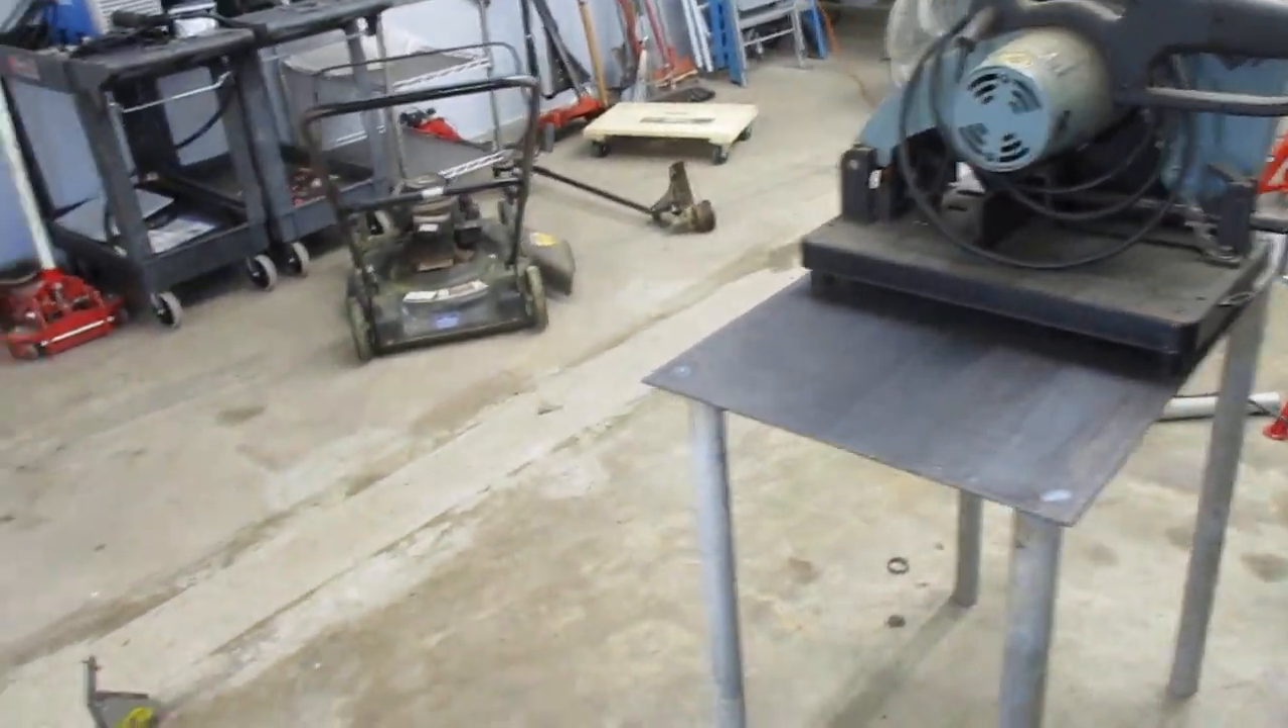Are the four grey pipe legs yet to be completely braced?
Yes.